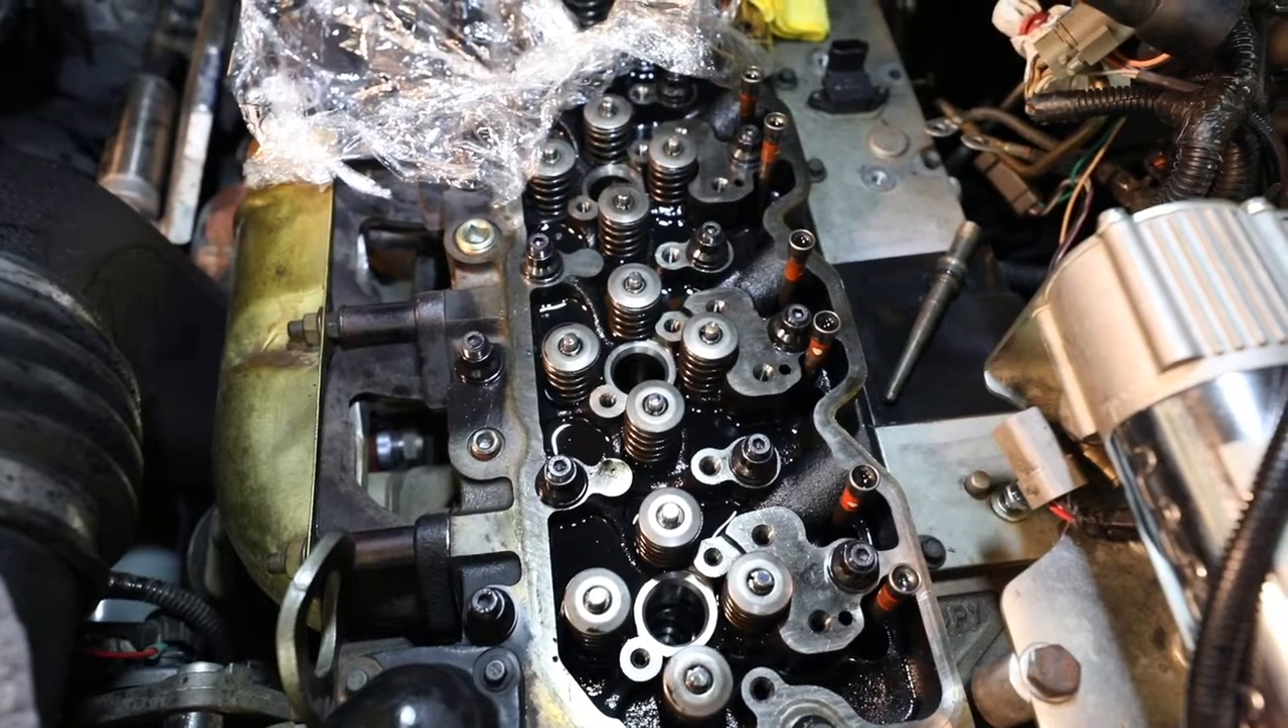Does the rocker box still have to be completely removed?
No.